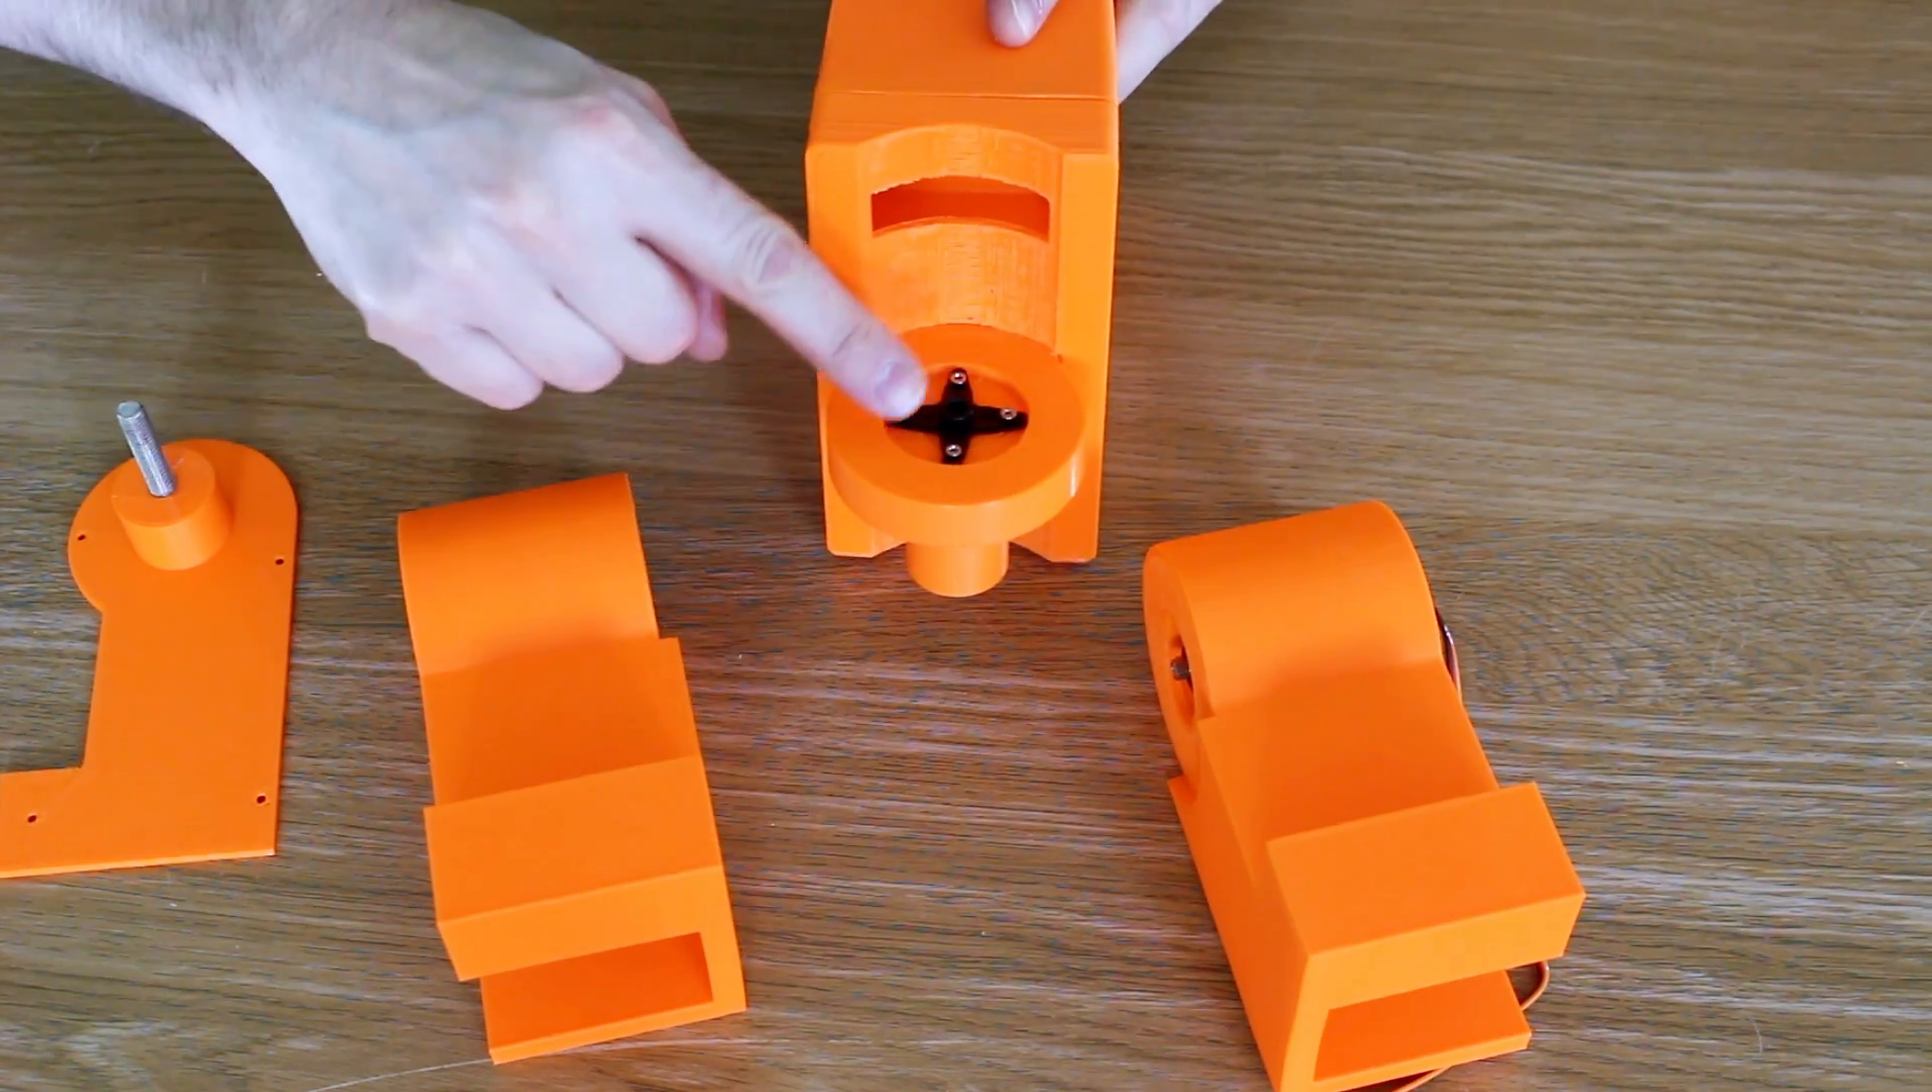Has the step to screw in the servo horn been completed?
Yes.